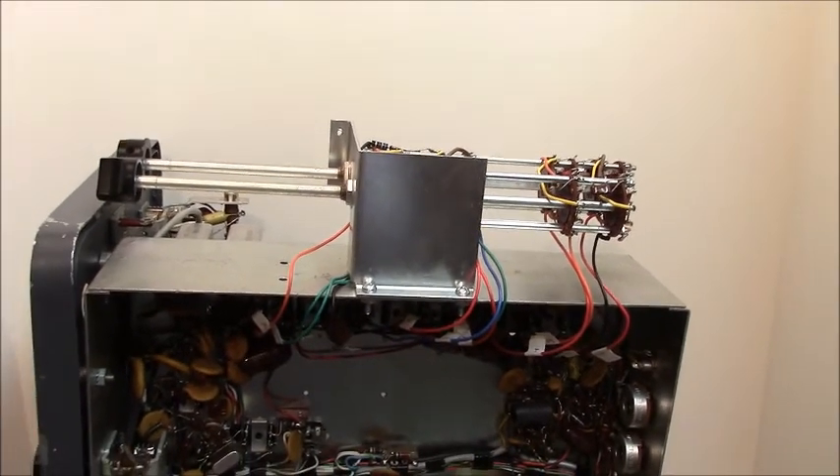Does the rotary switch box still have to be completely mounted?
No.